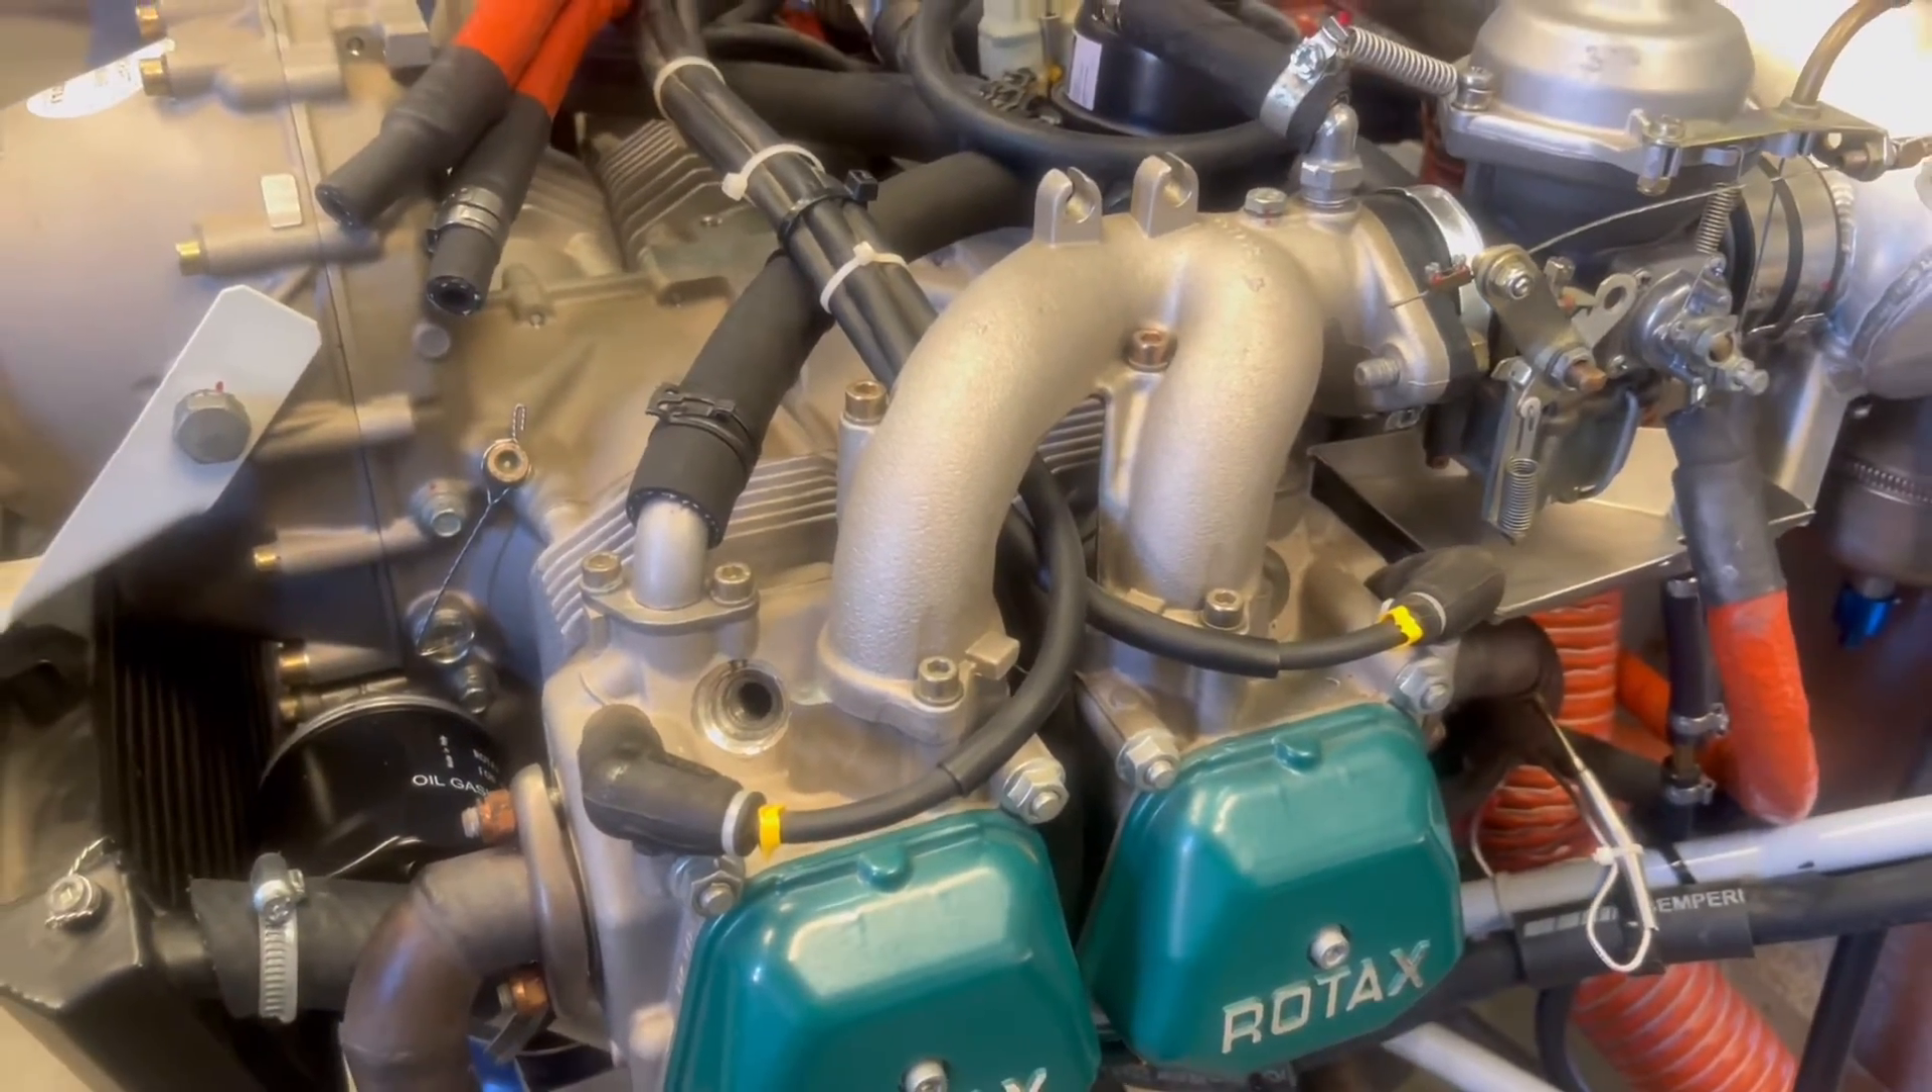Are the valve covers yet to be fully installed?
No.